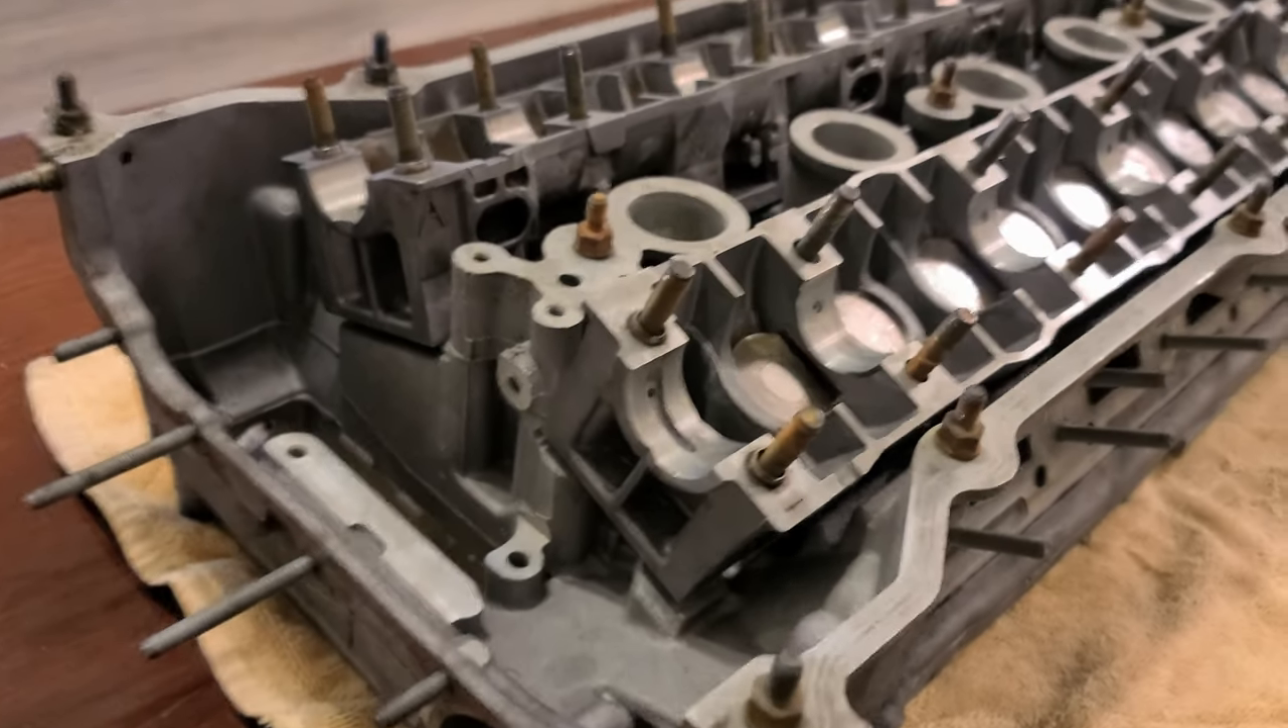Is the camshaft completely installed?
No.